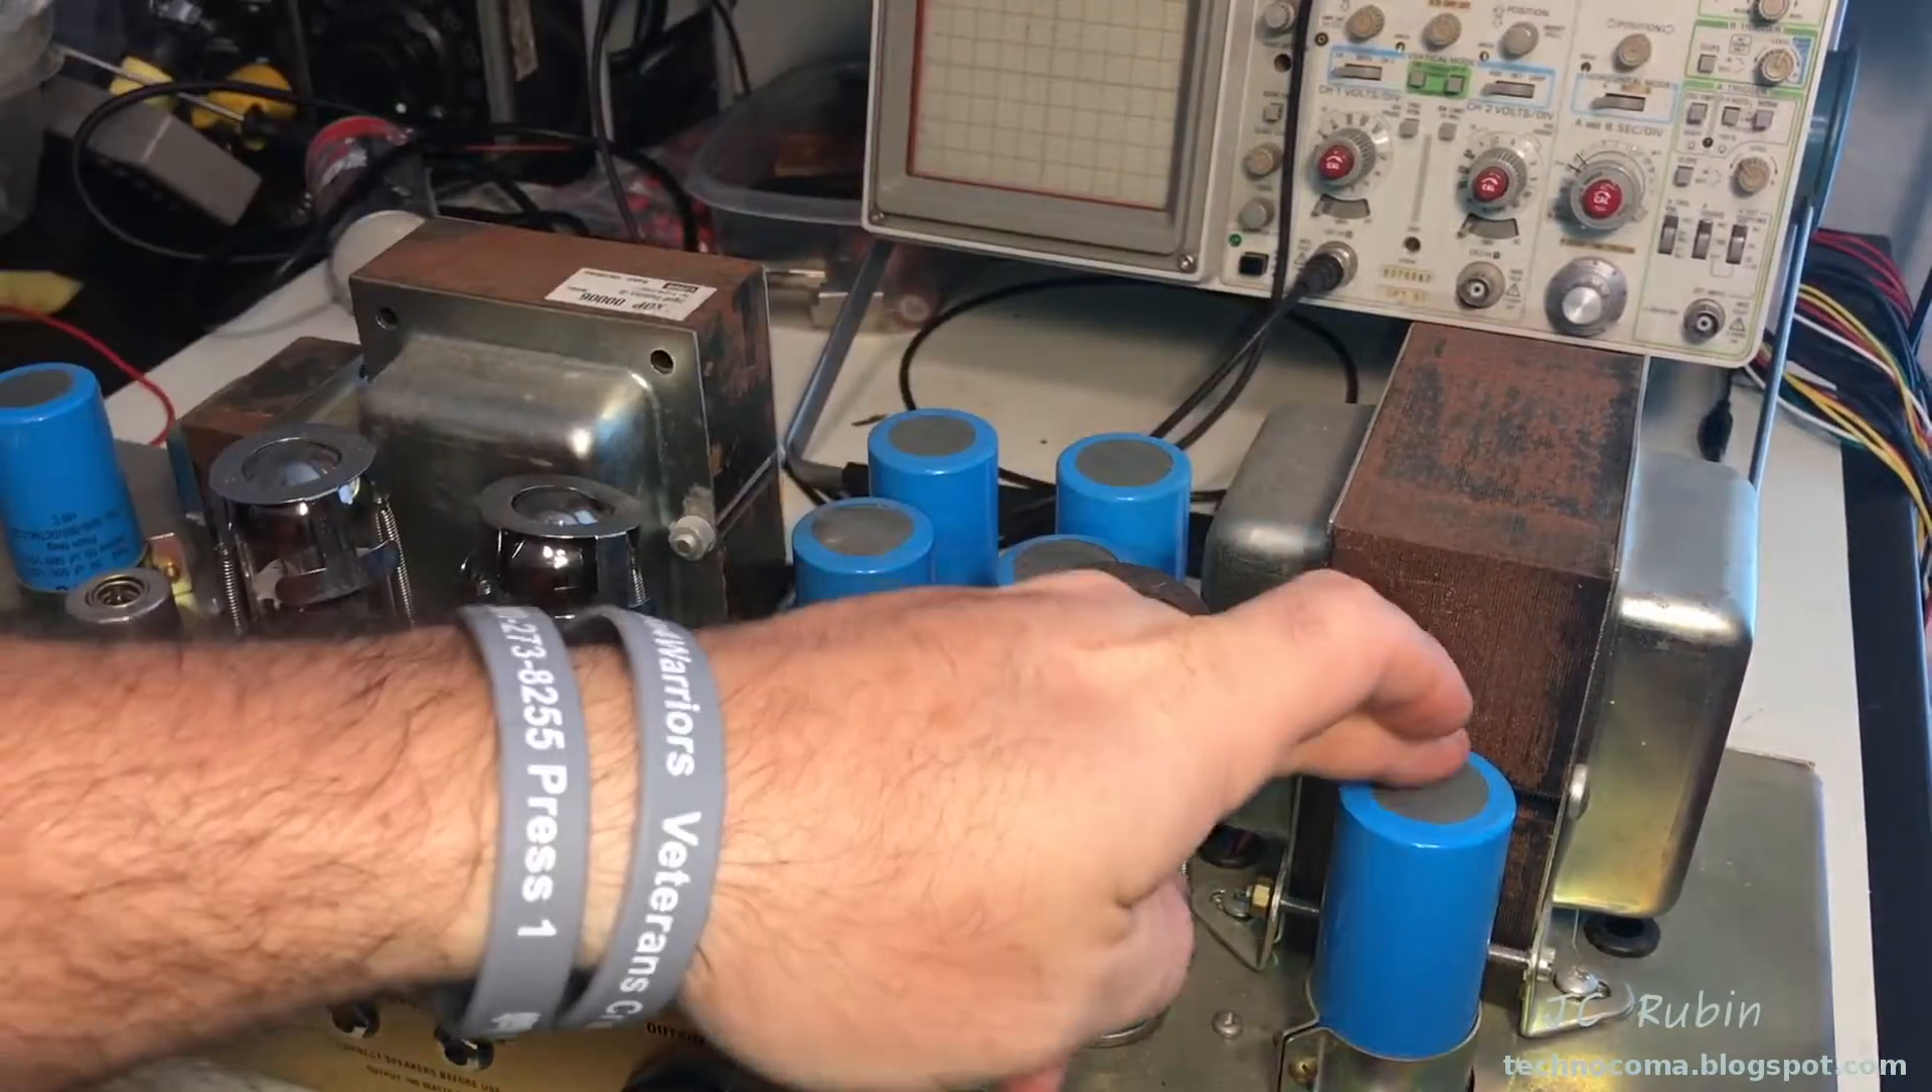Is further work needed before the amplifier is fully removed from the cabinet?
No.